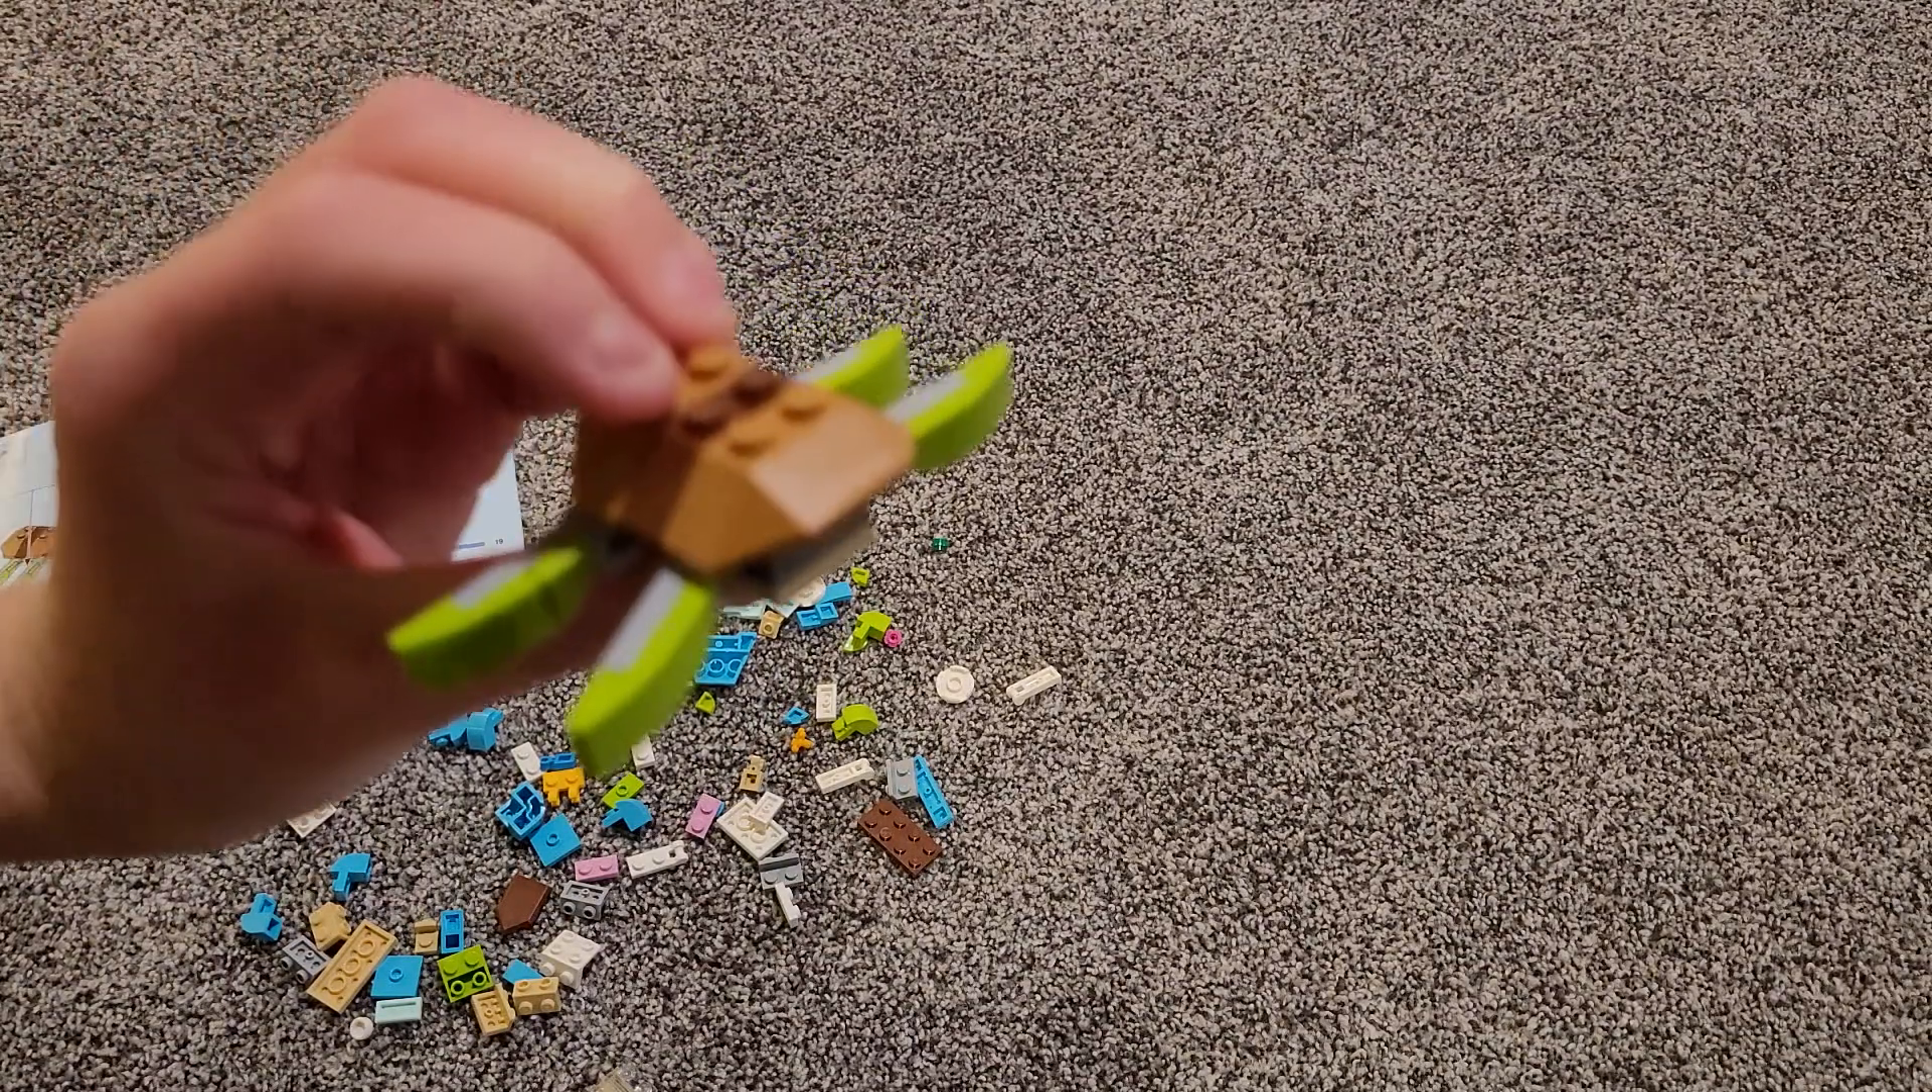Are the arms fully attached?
Yes.